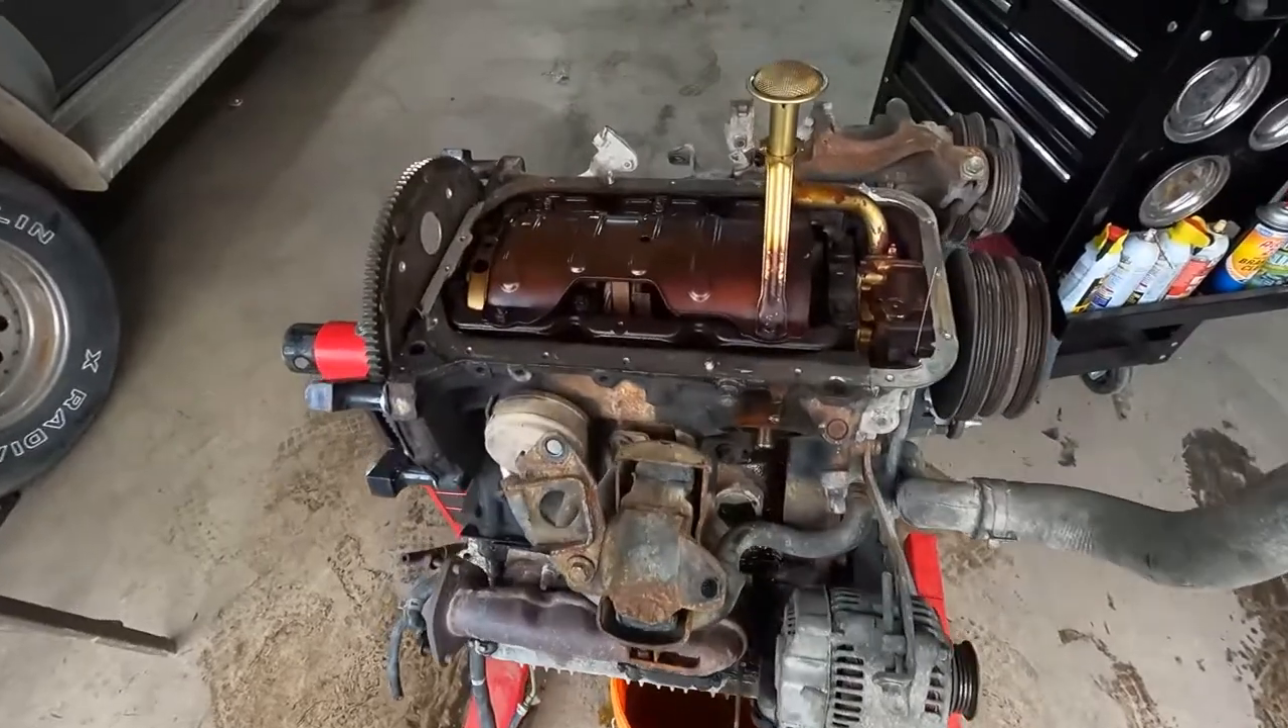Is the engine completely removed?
Yes.